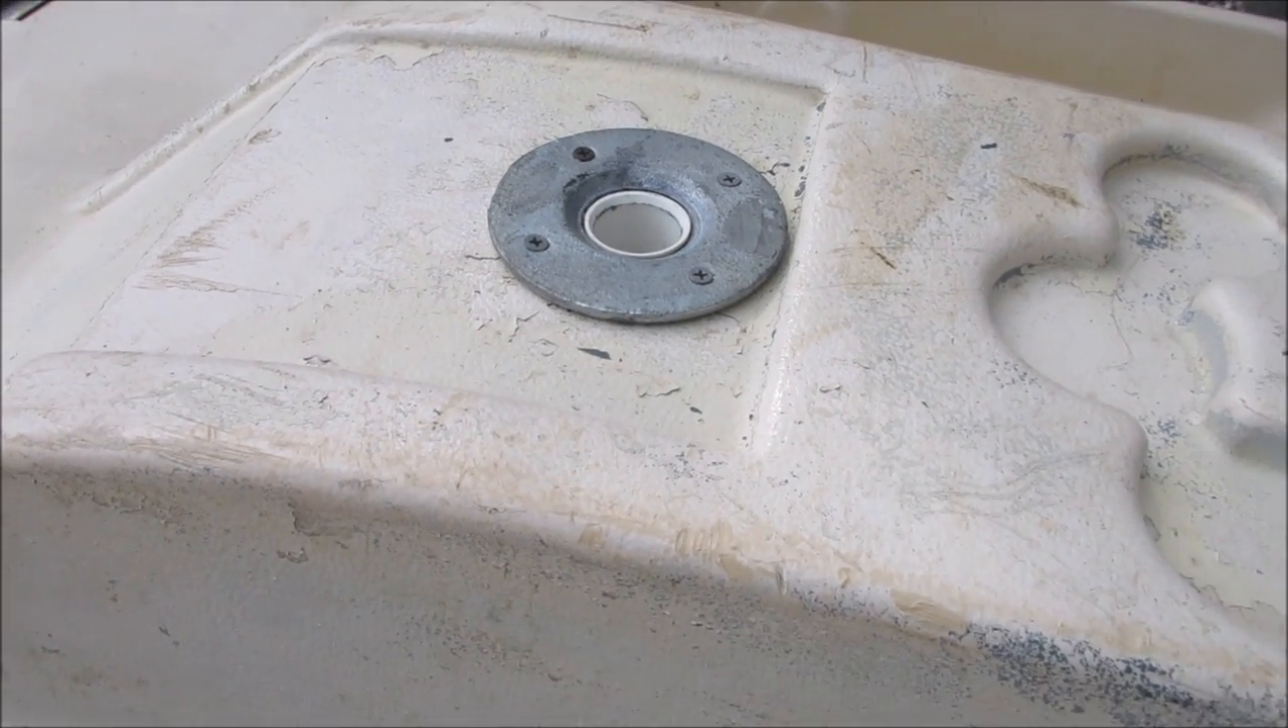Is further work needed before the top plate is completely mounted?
No.